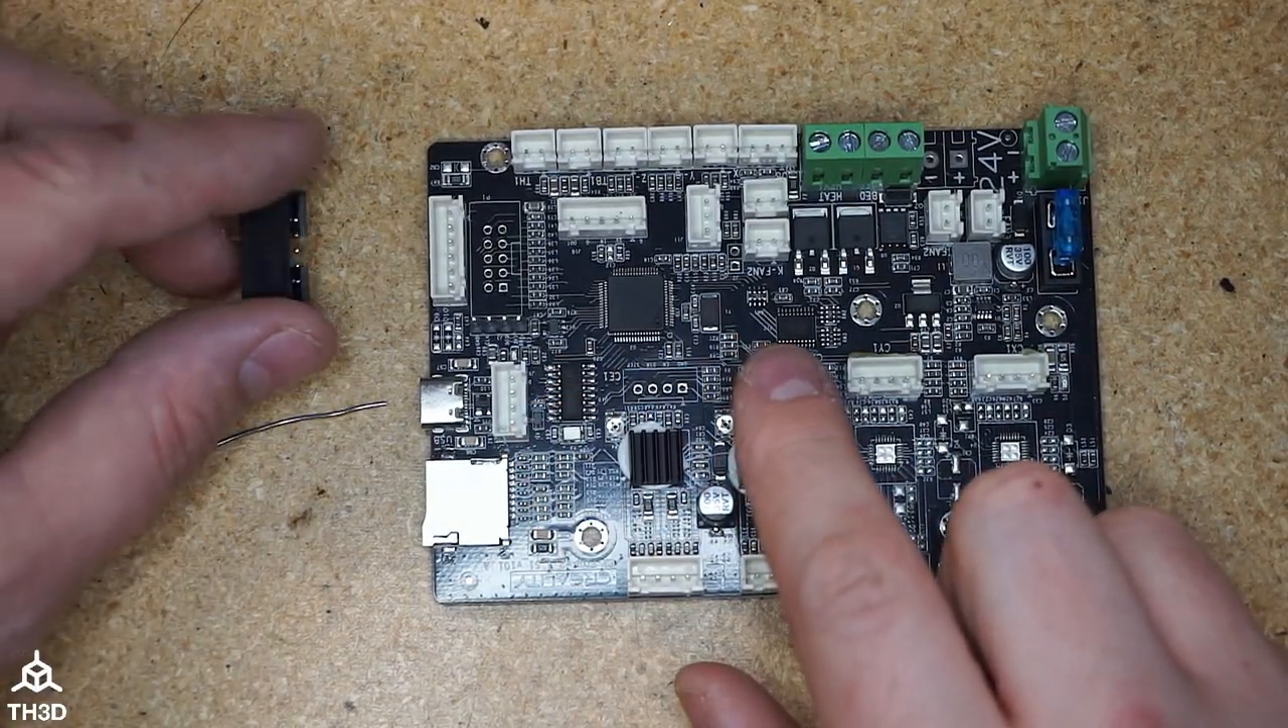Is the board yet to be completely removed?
No.